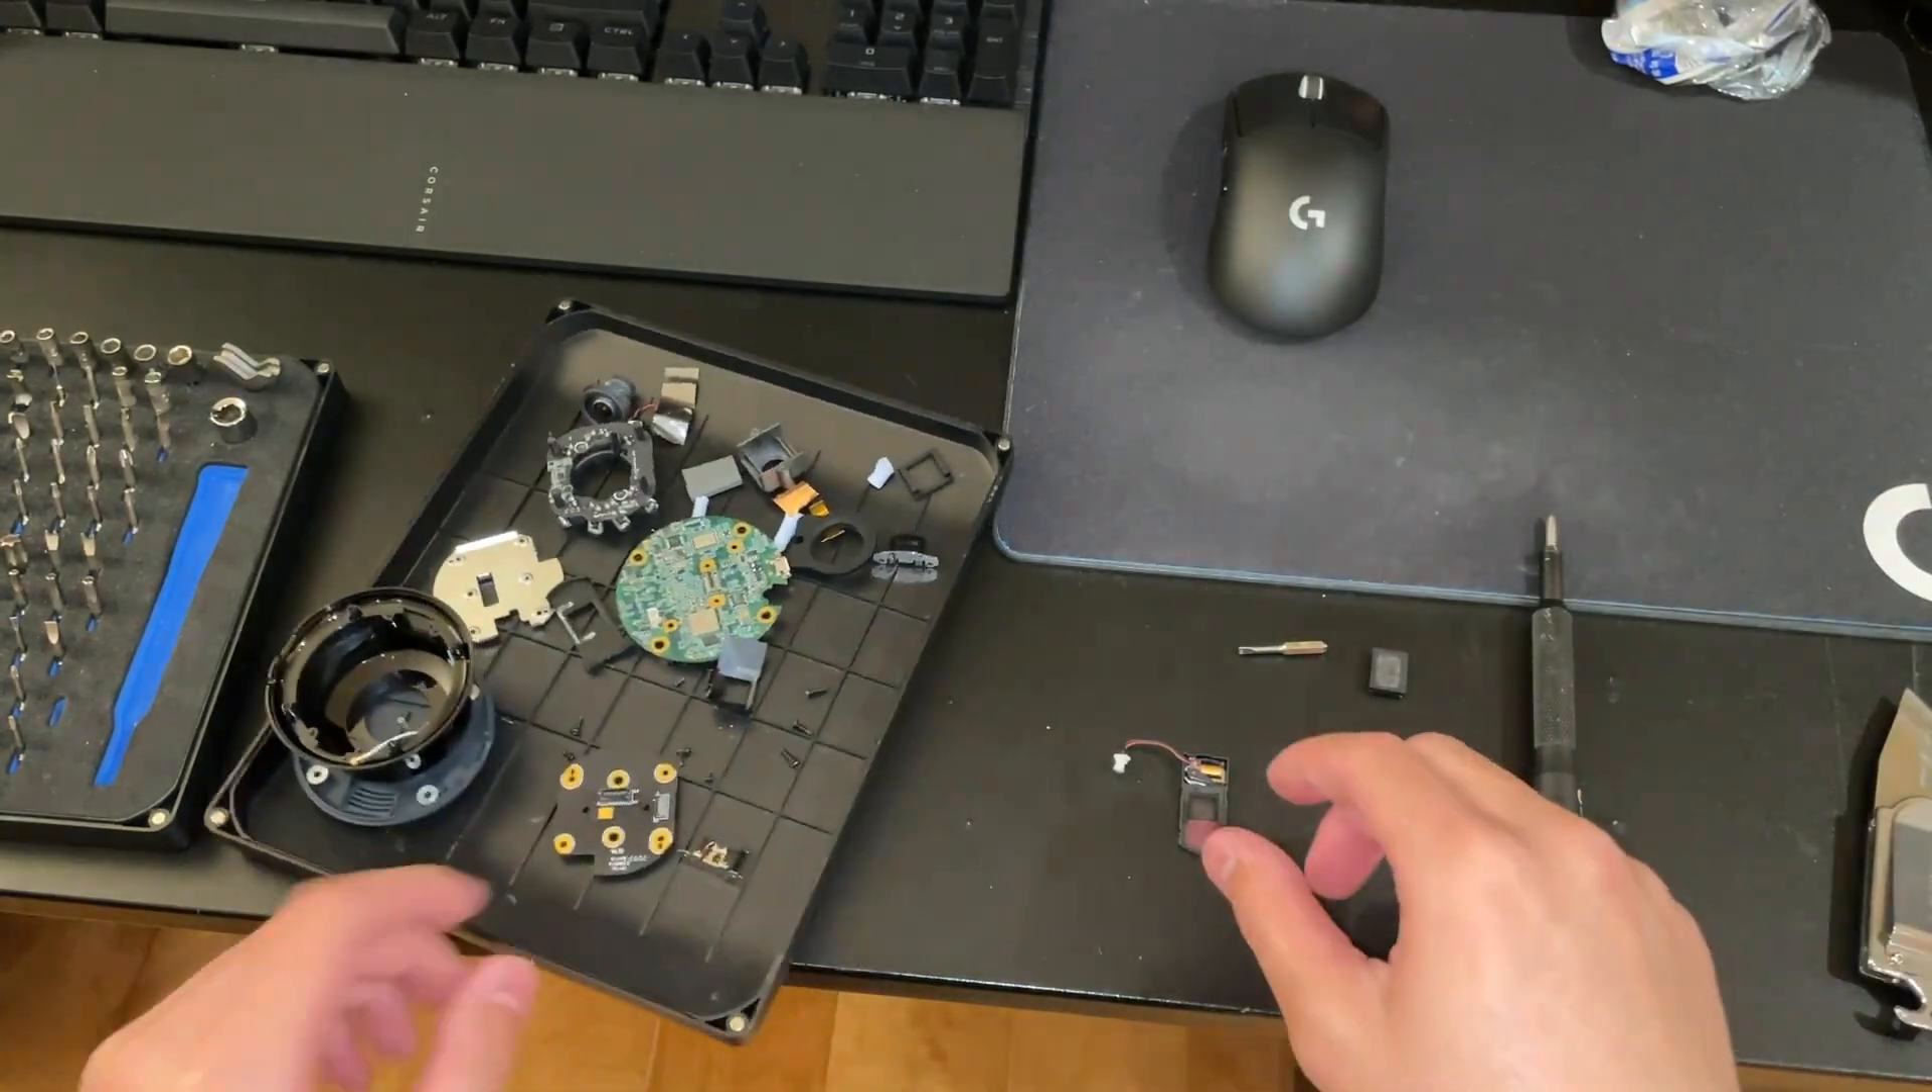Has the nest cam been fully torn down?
Yes.